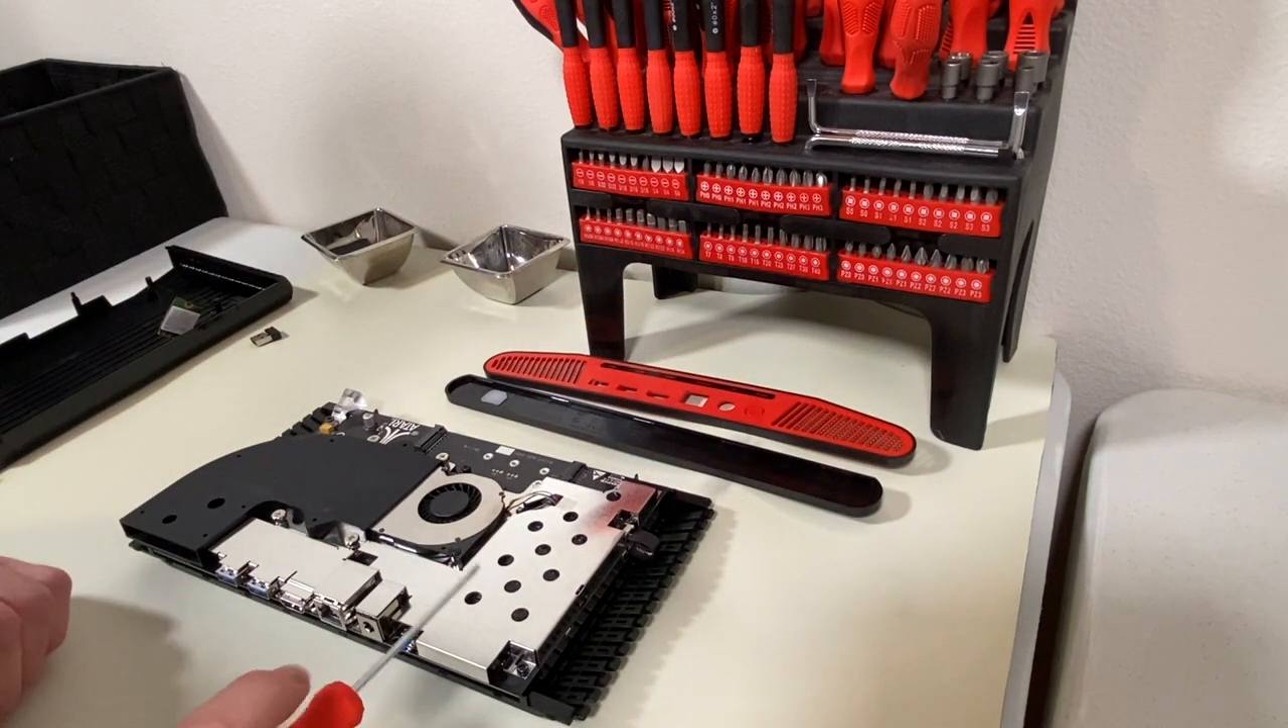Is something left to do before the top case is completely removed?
No.